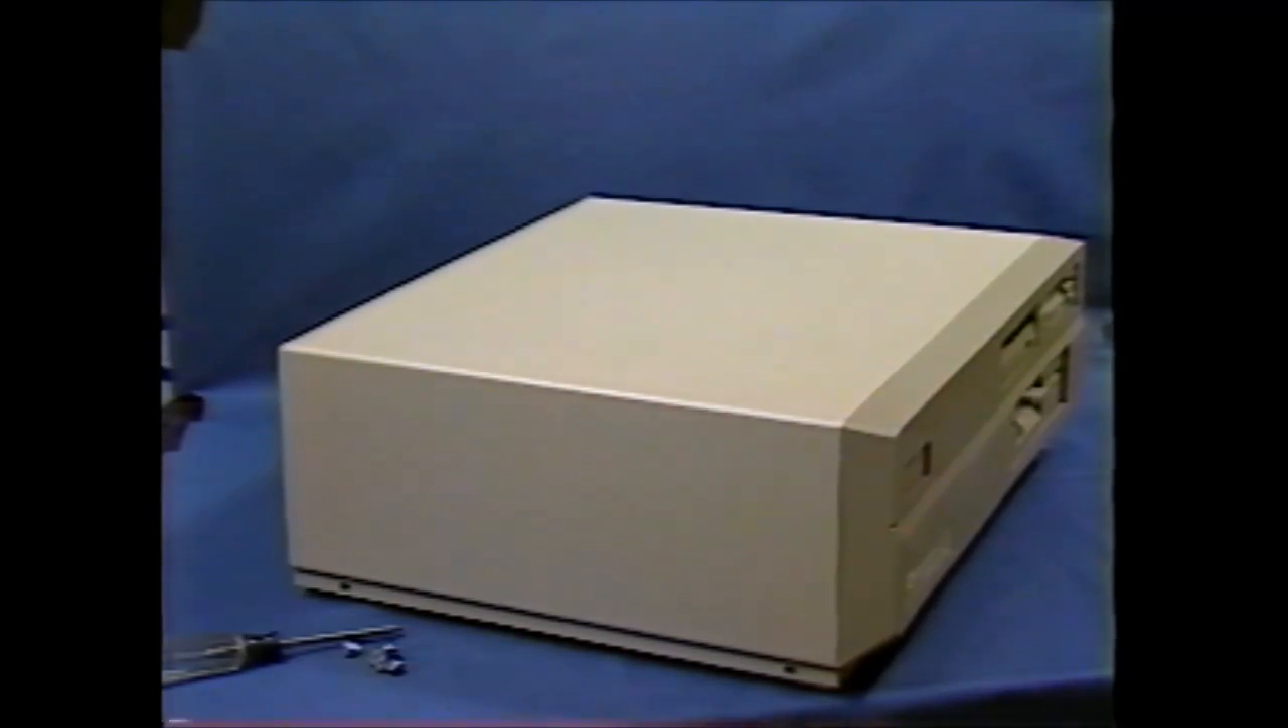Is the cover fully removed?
No.